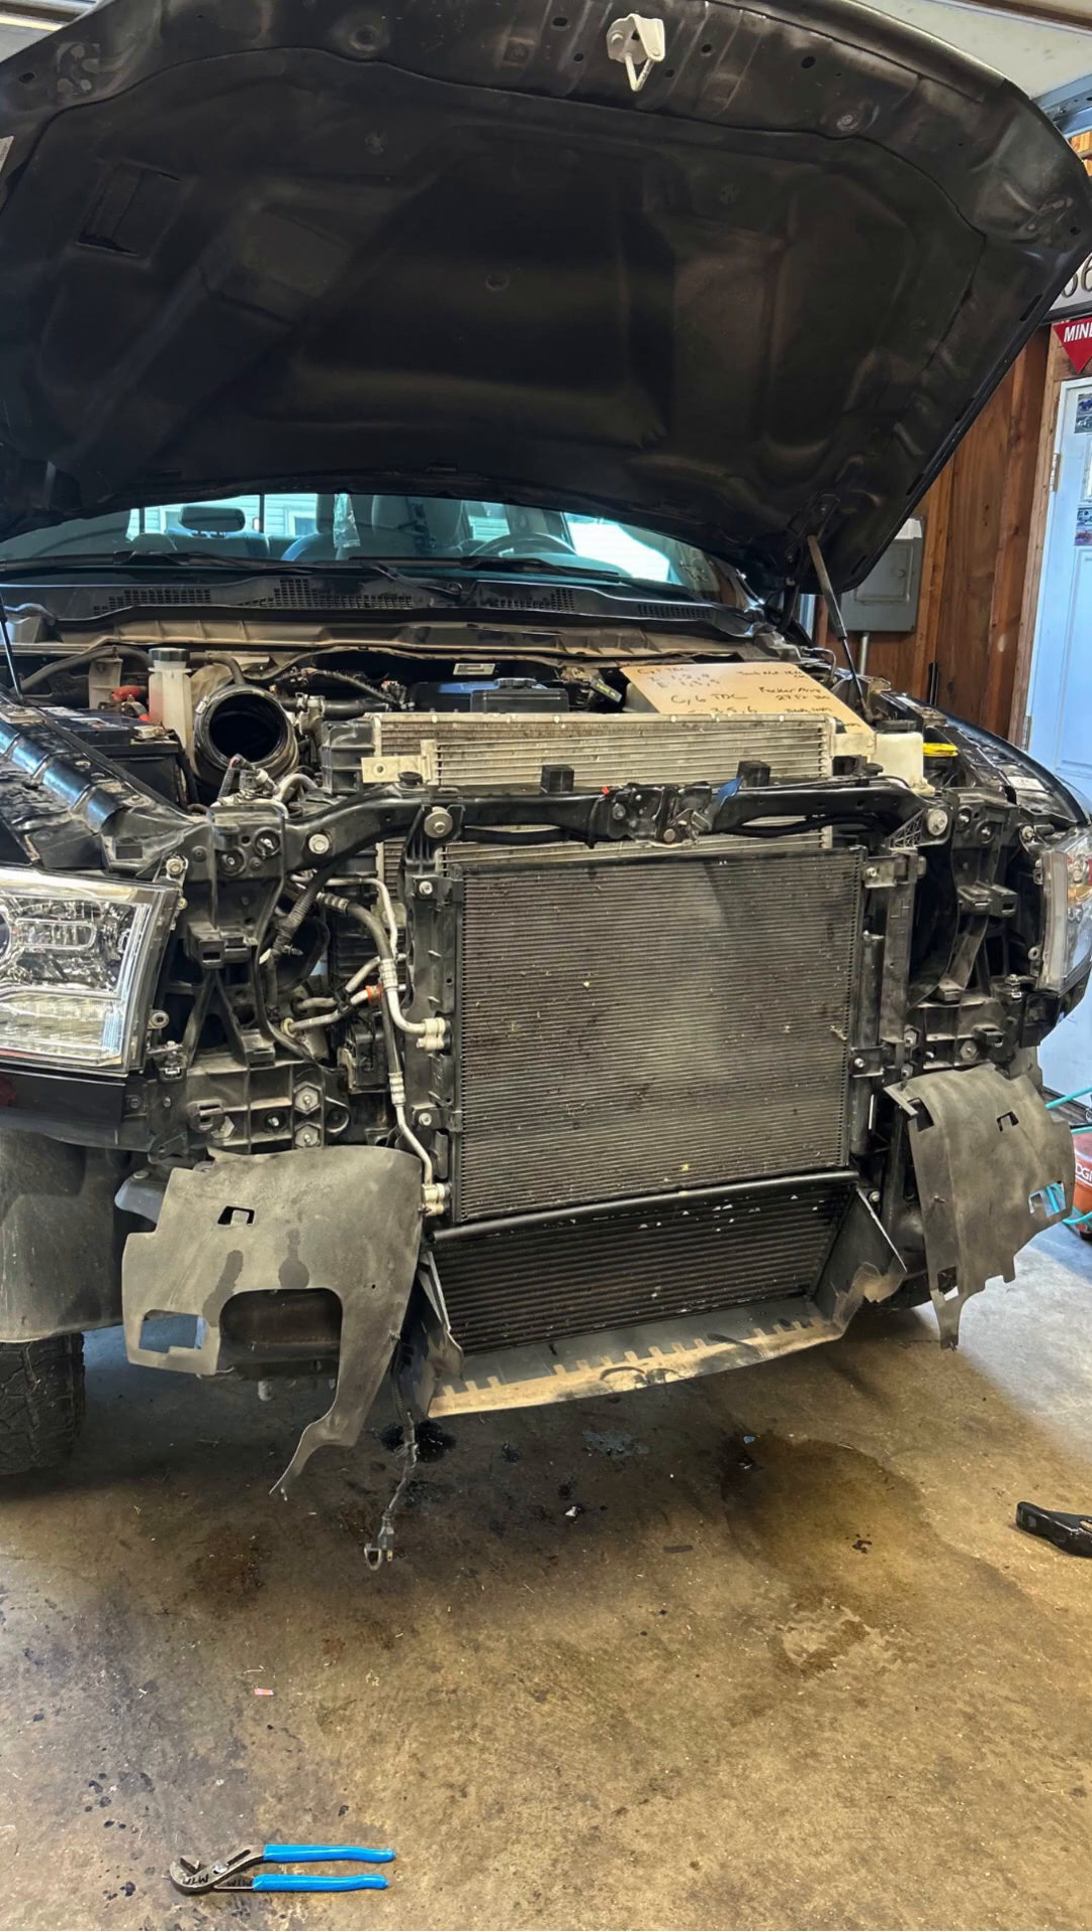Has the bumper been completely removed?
Yes.